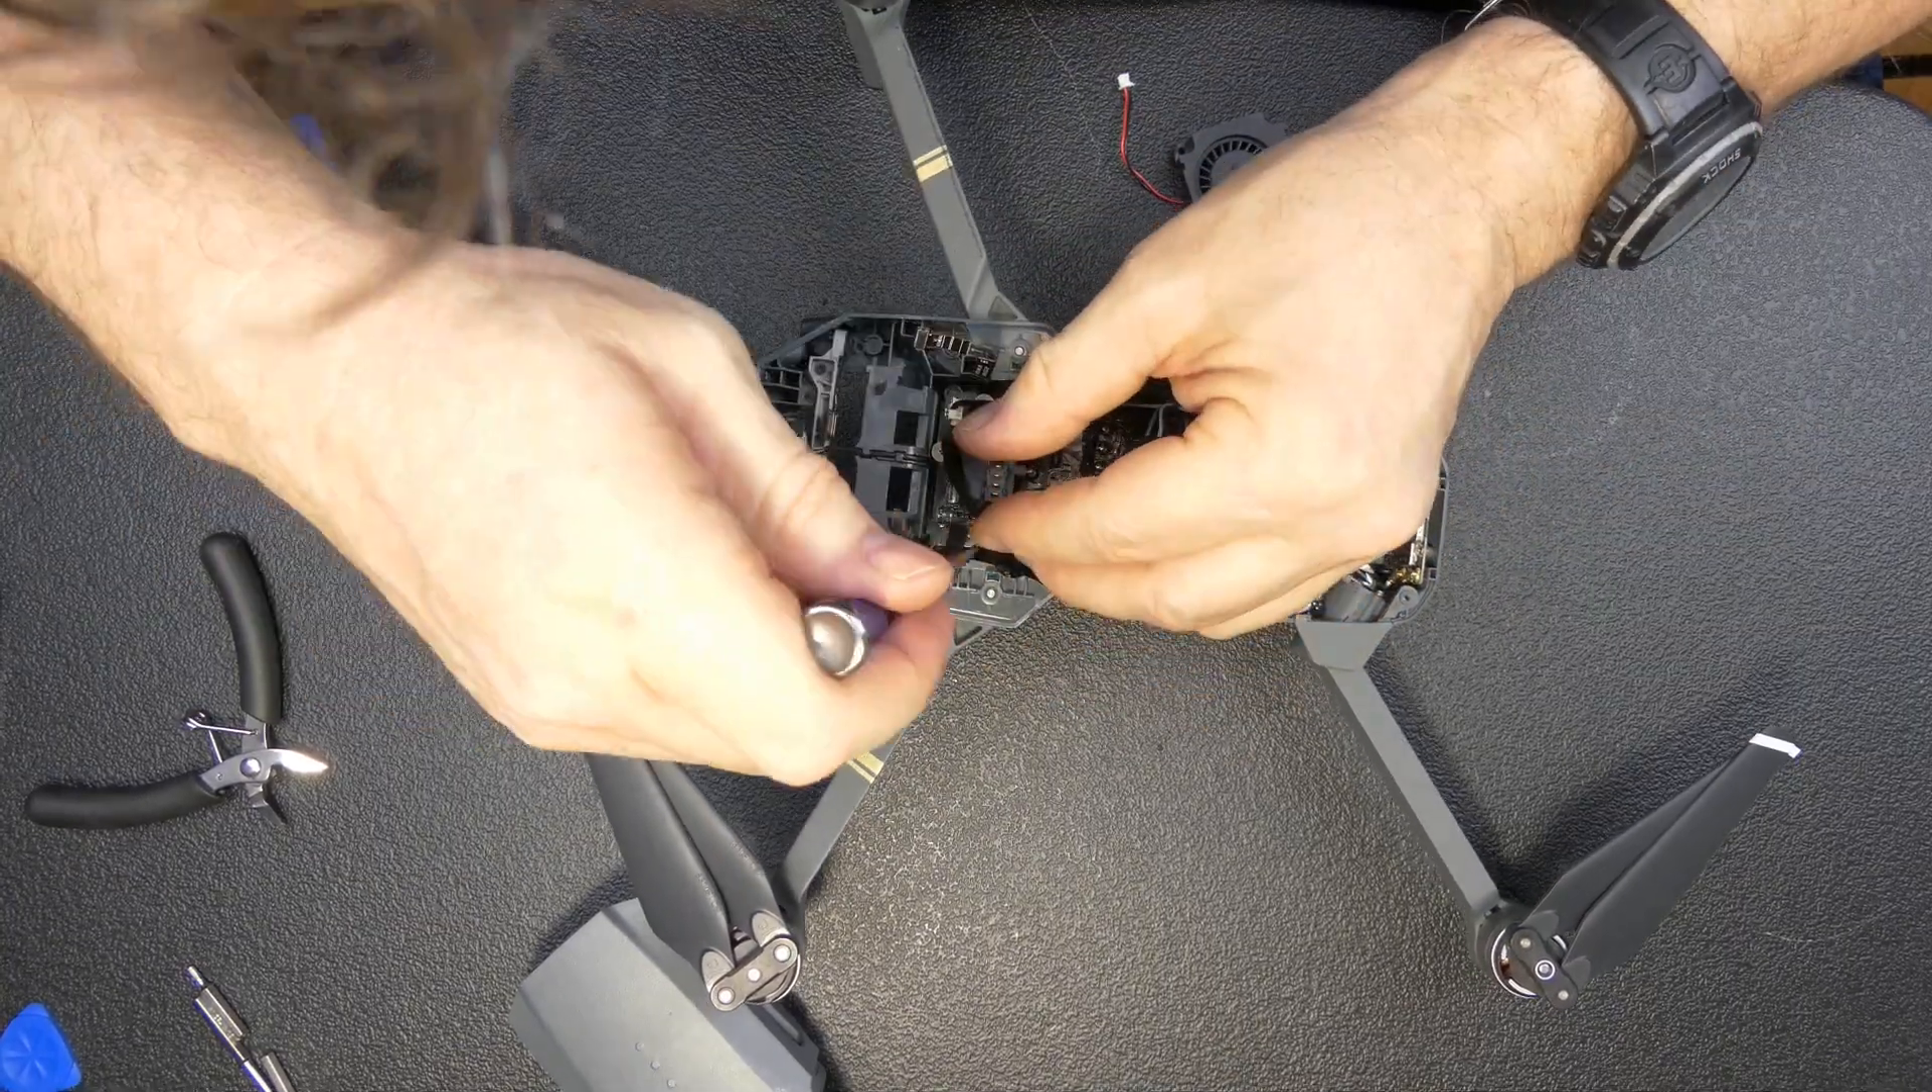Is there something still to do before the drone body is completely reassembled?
Yes.